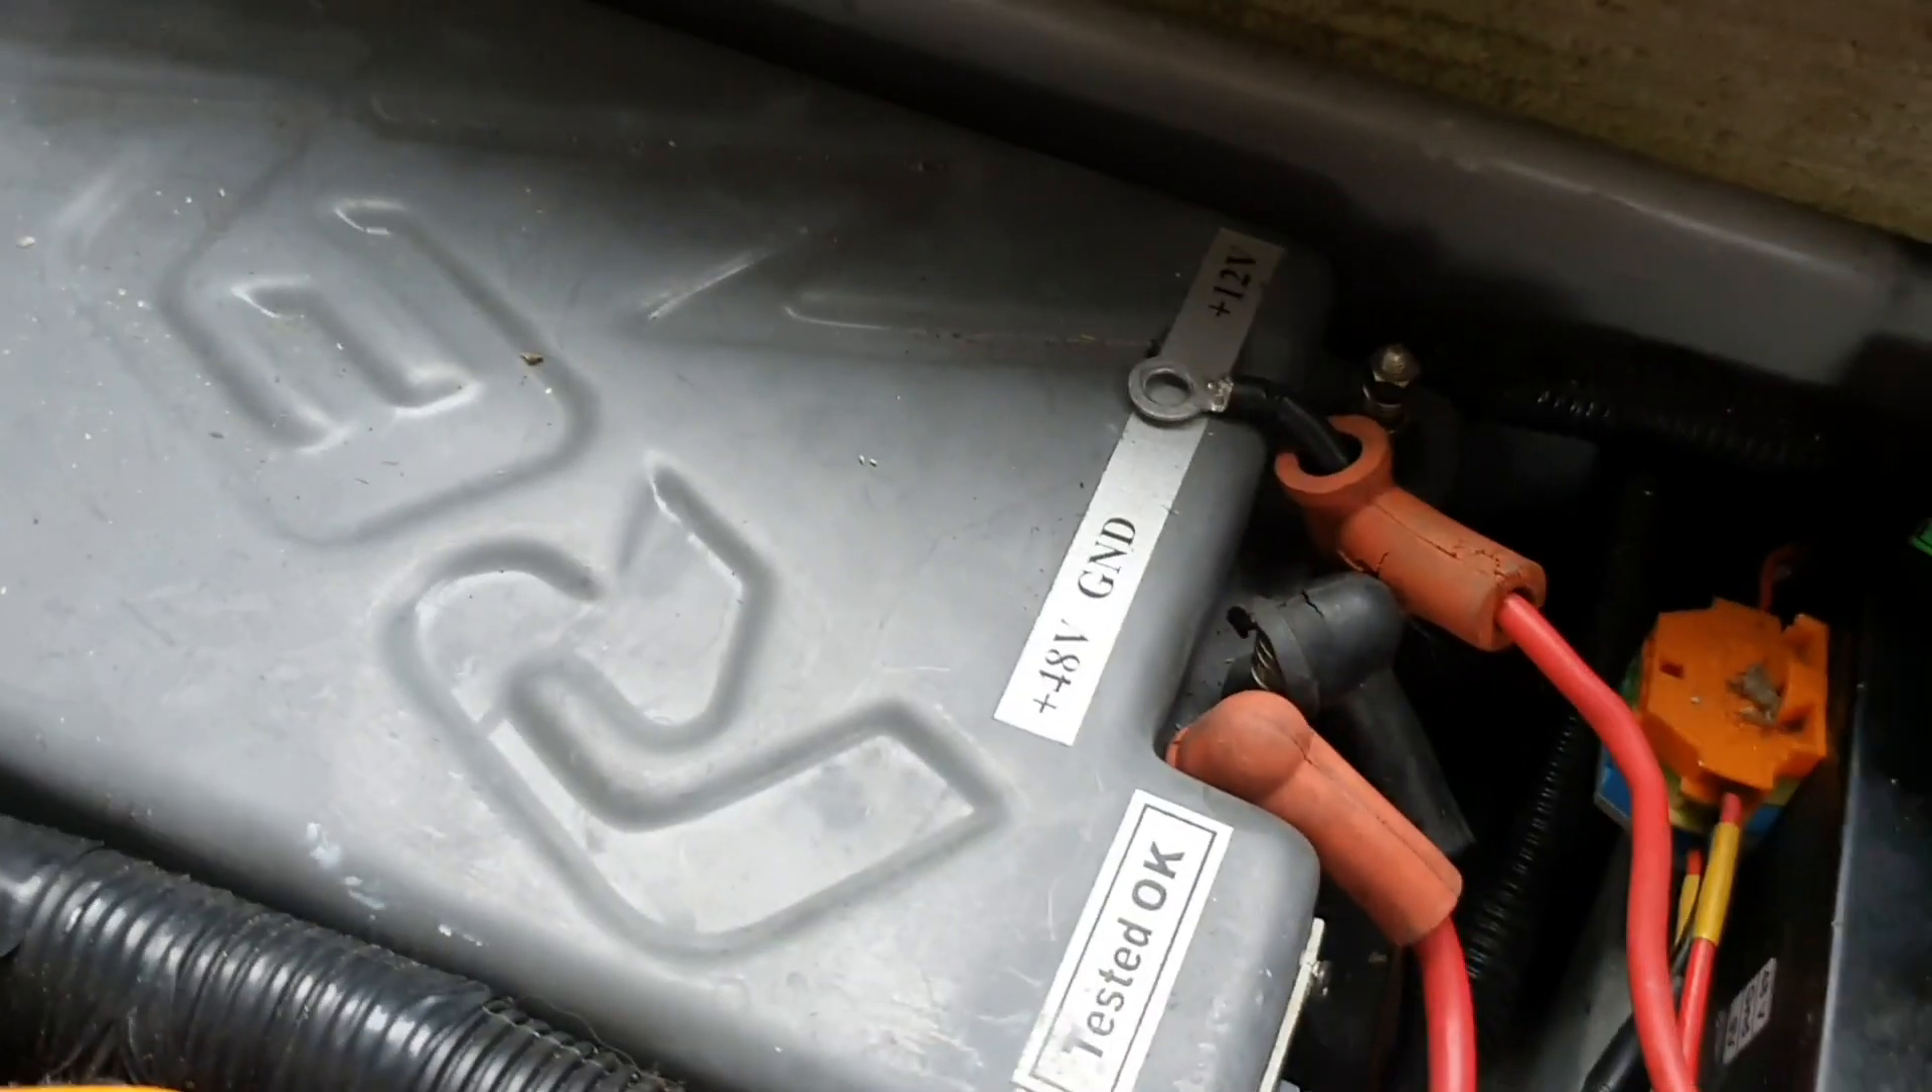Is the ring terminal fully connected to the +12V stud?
No.